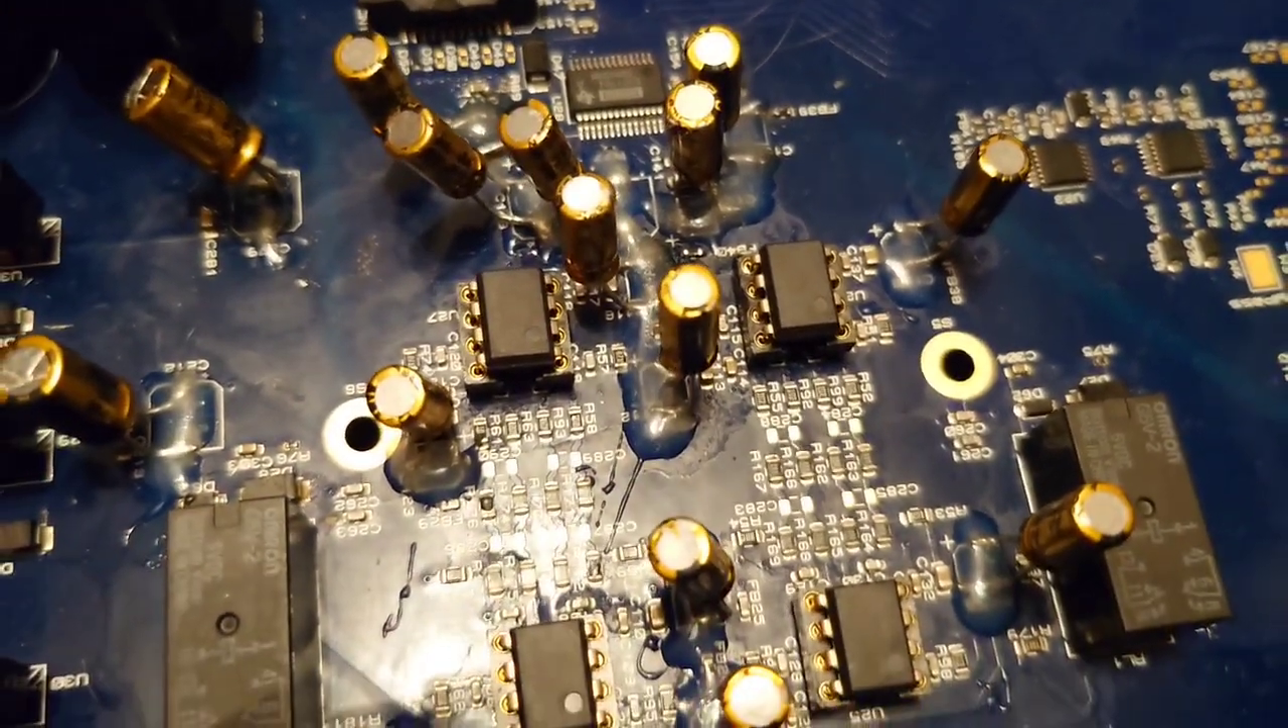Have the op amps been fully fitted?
Yes.